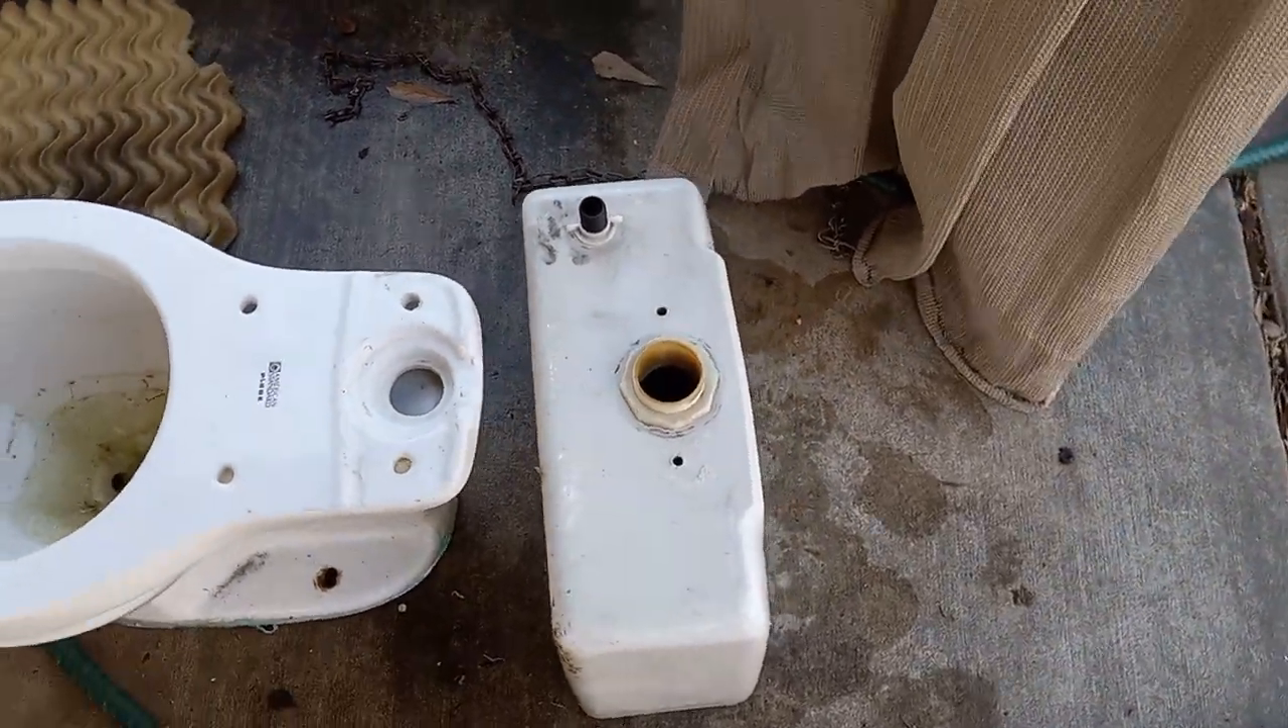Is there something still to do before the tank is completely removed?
No.